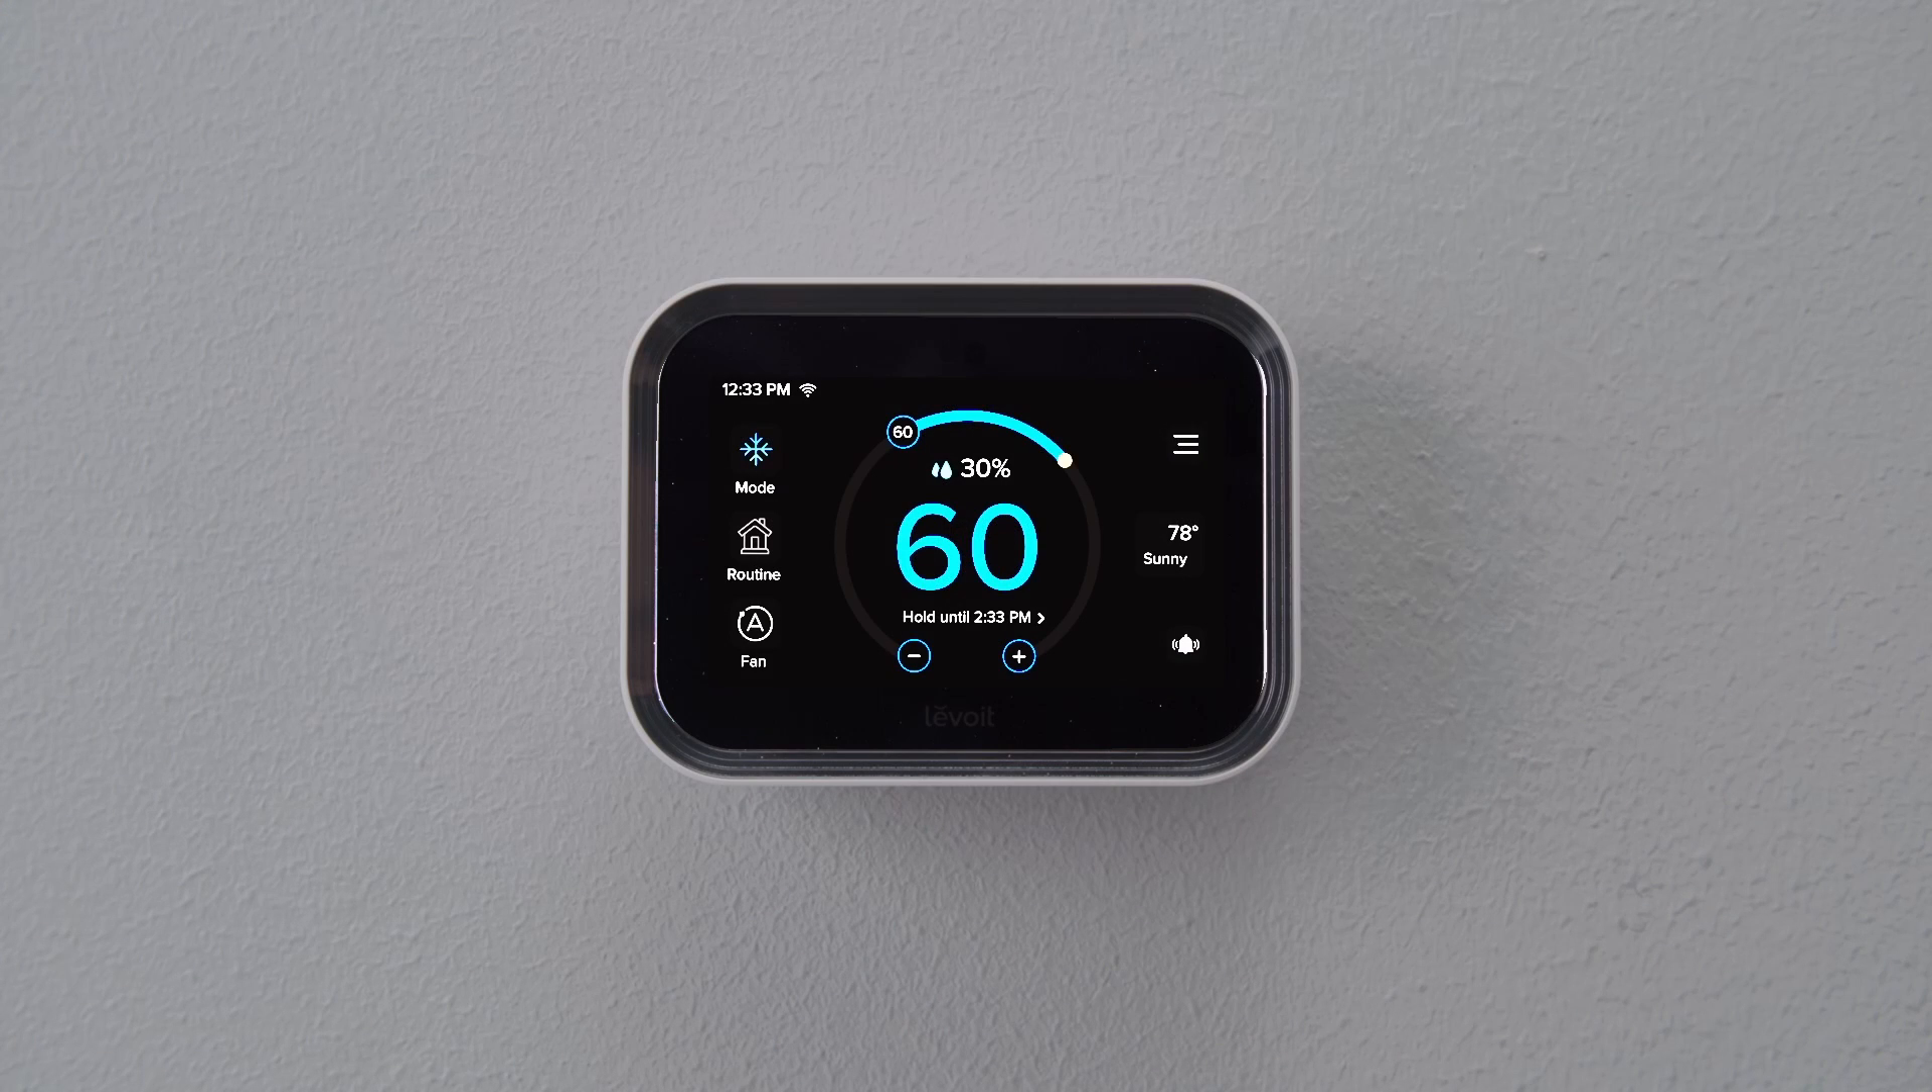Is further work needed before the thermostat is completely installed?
No.